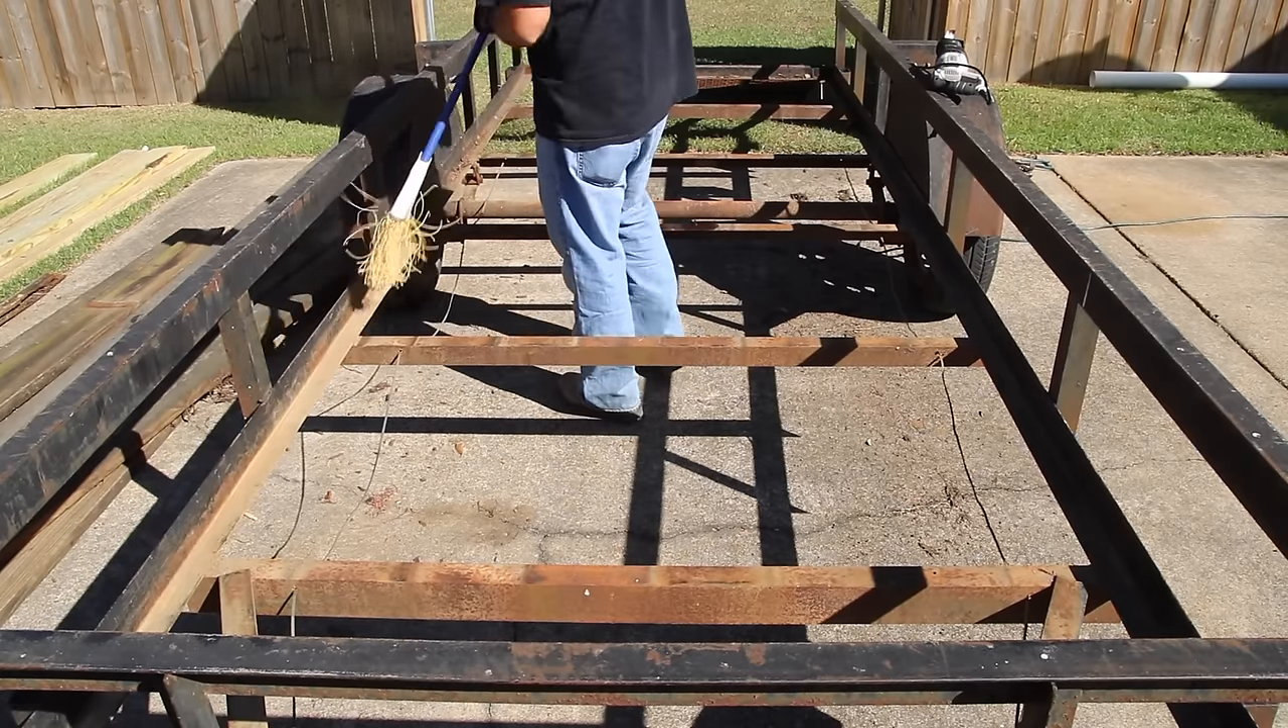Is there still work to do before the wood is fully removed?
No.